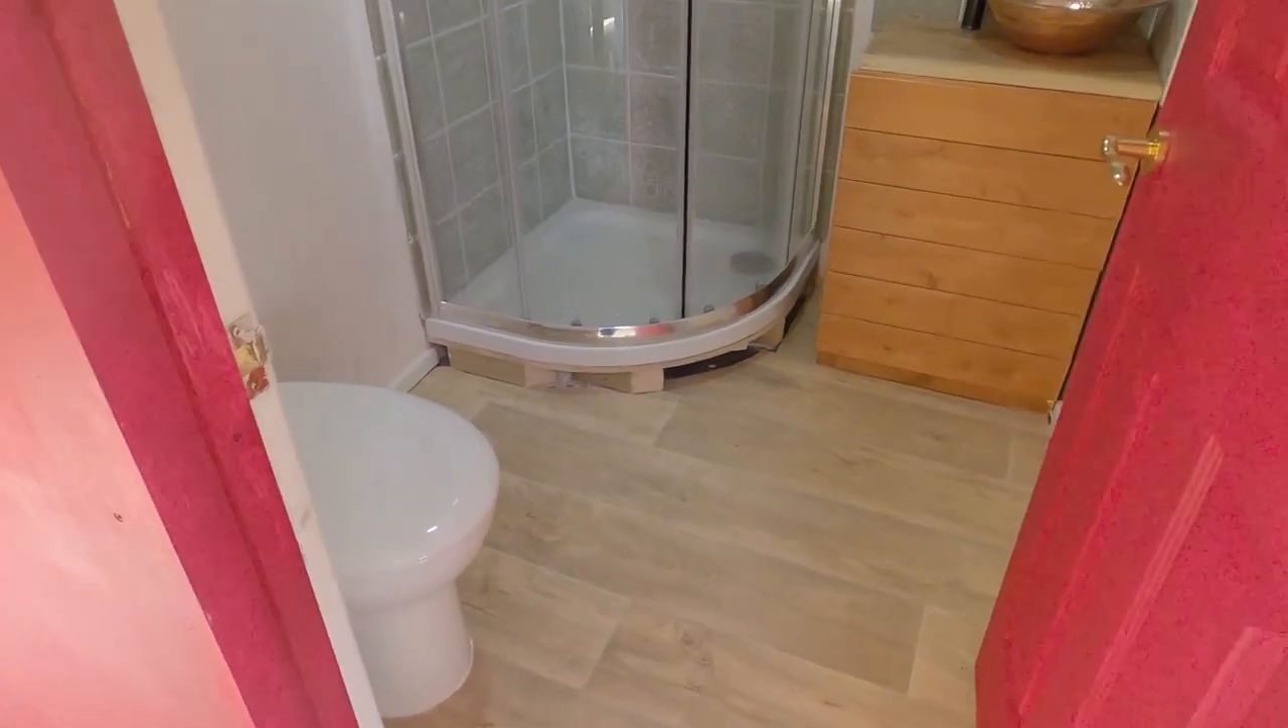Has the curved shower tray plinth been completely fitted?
No.